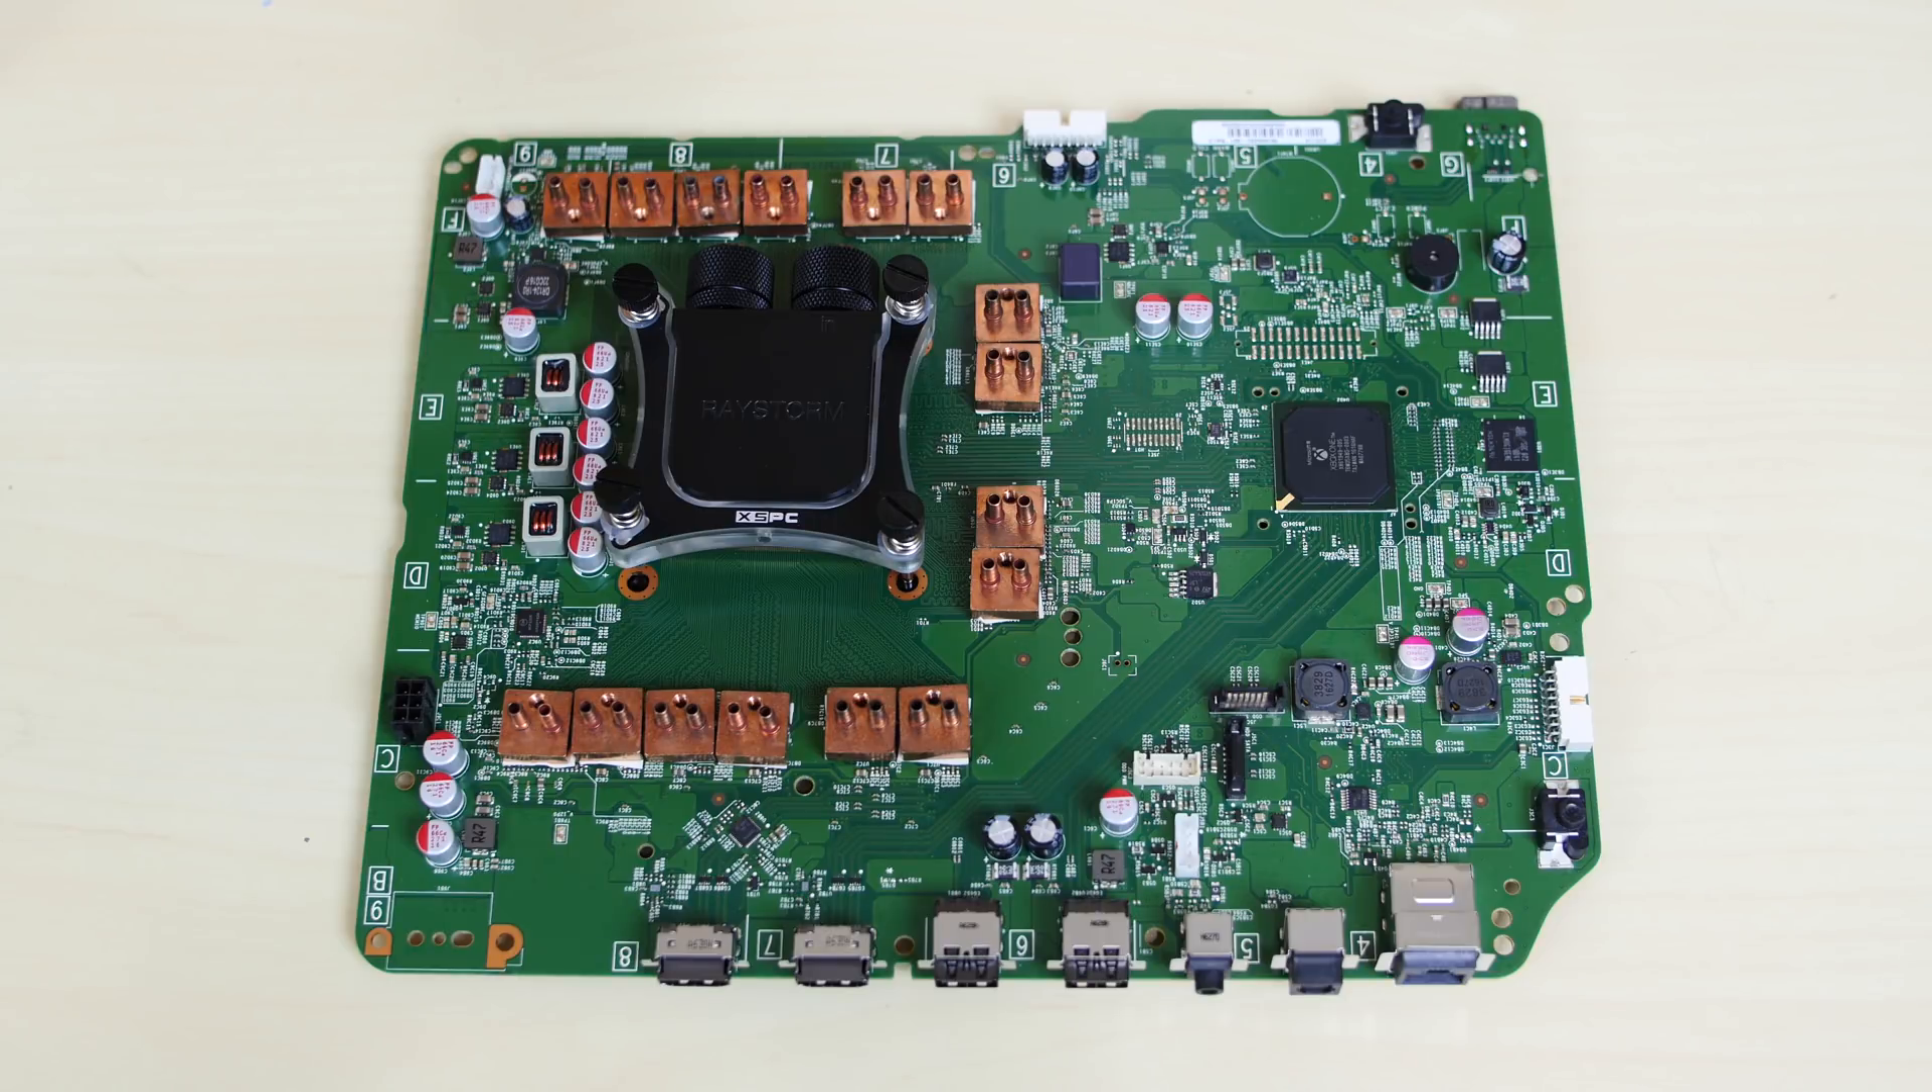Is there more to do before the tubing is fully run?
Yes.